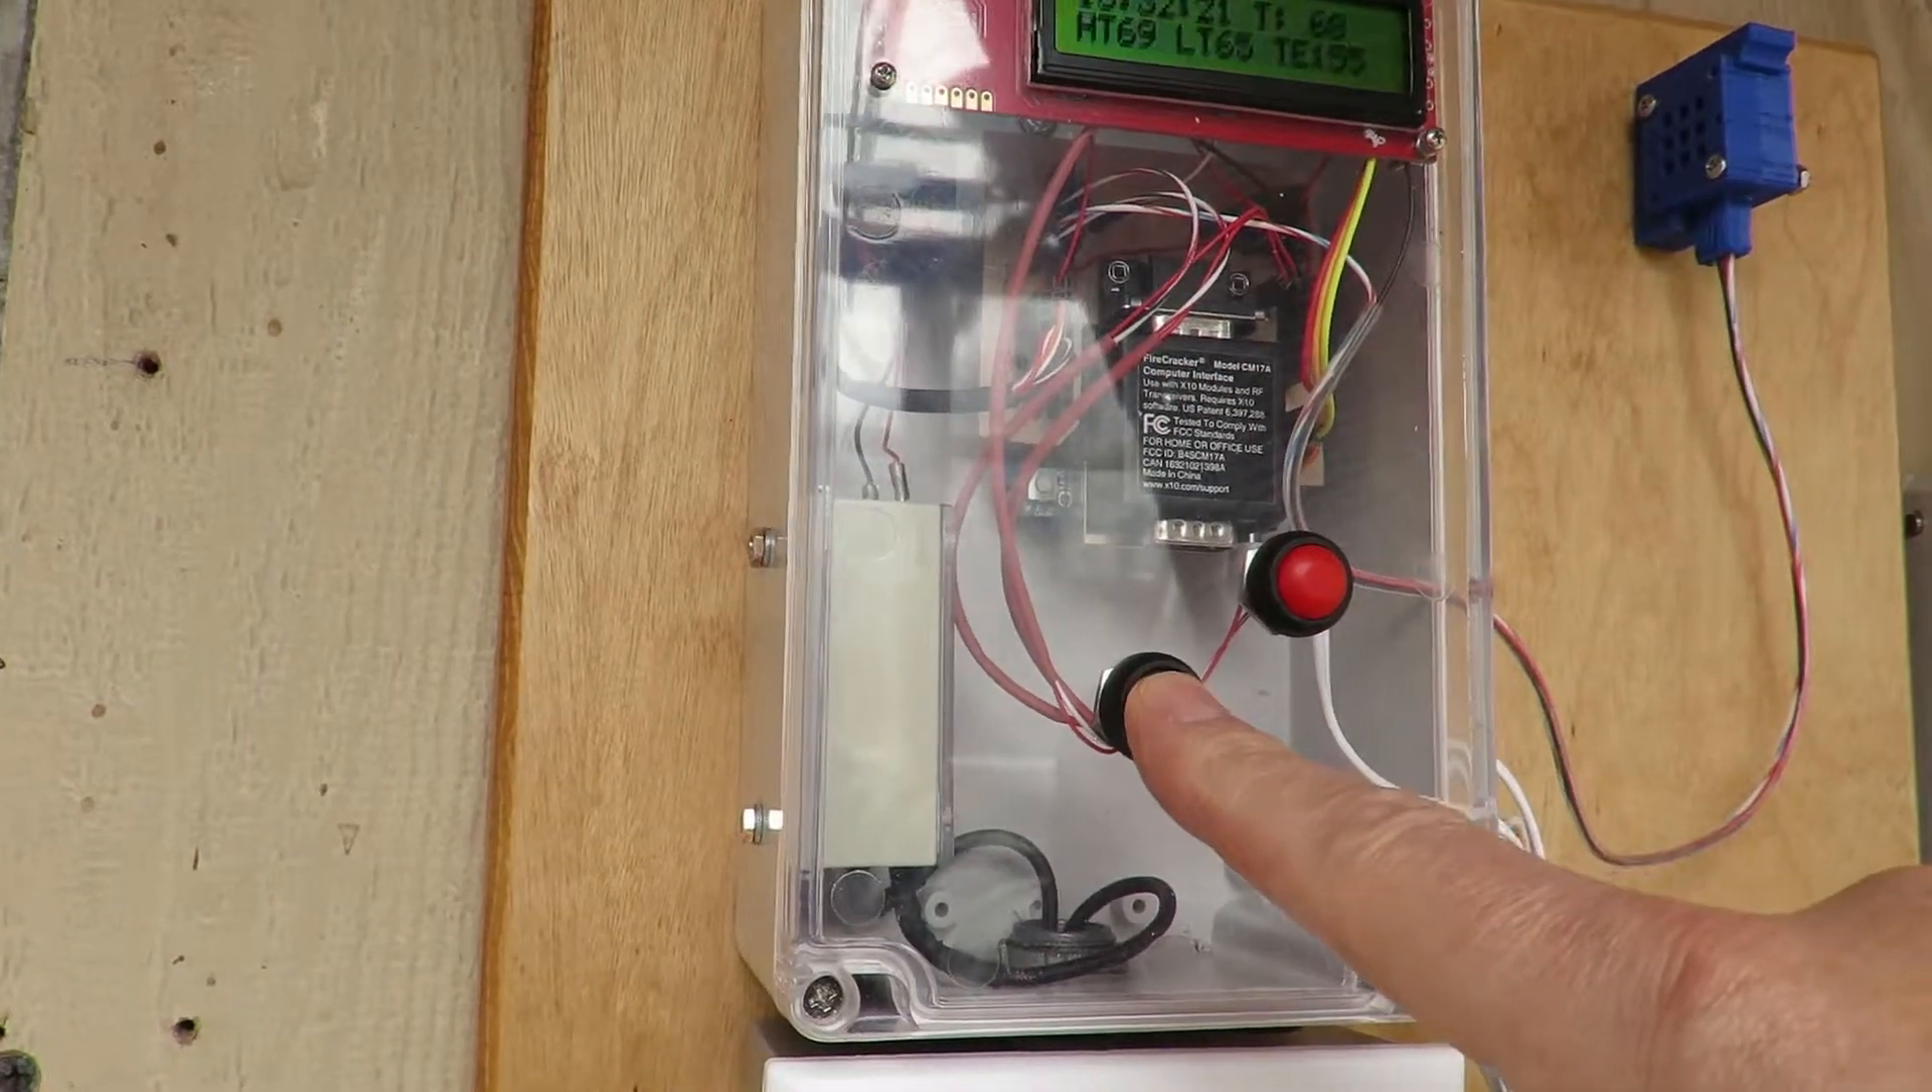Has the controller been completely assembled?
Yes.